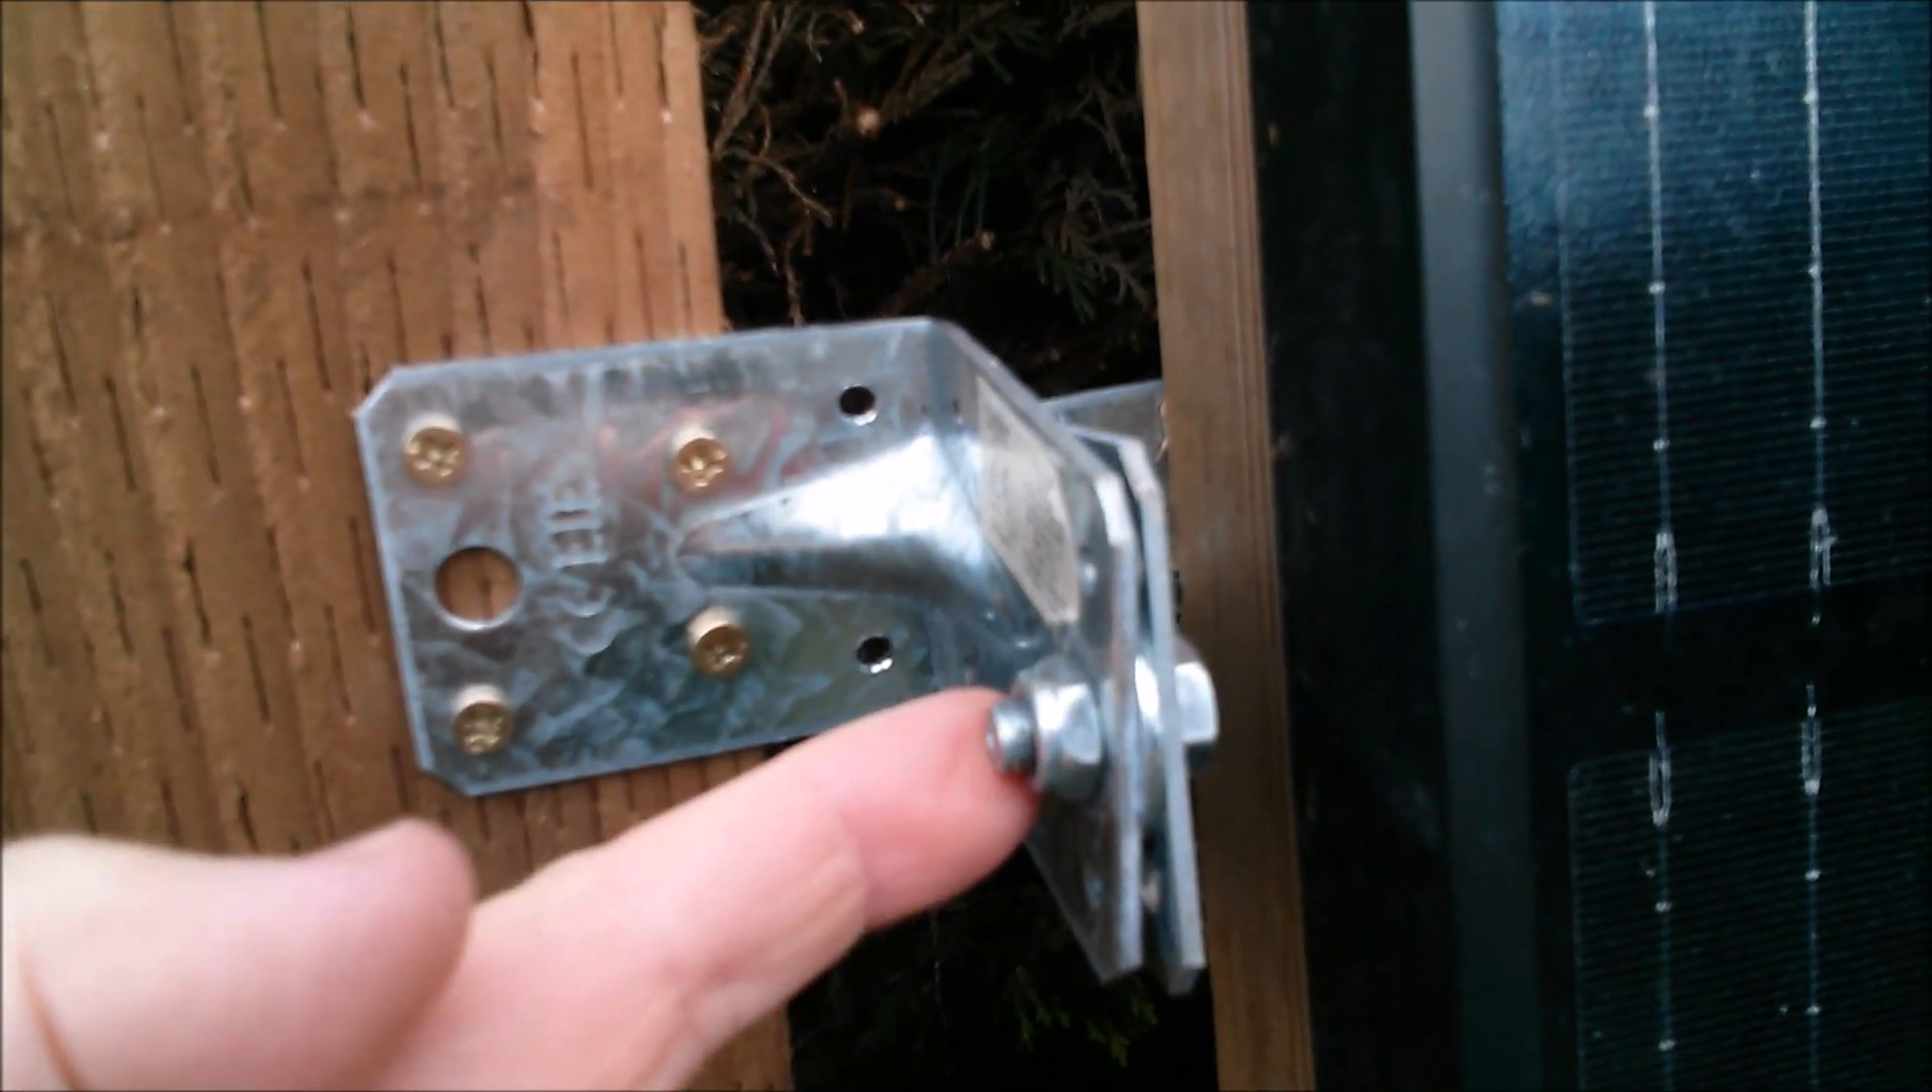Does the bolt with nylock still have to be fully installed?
No.